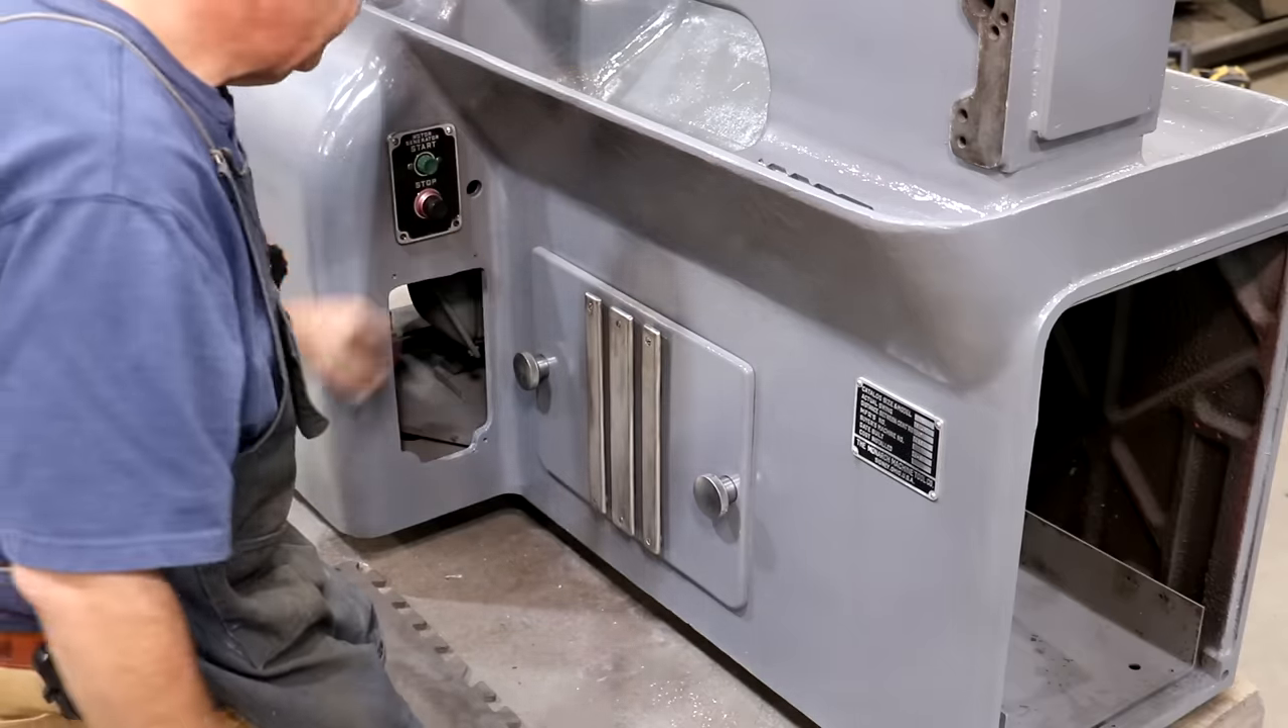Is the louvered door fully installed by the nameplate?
Yes.